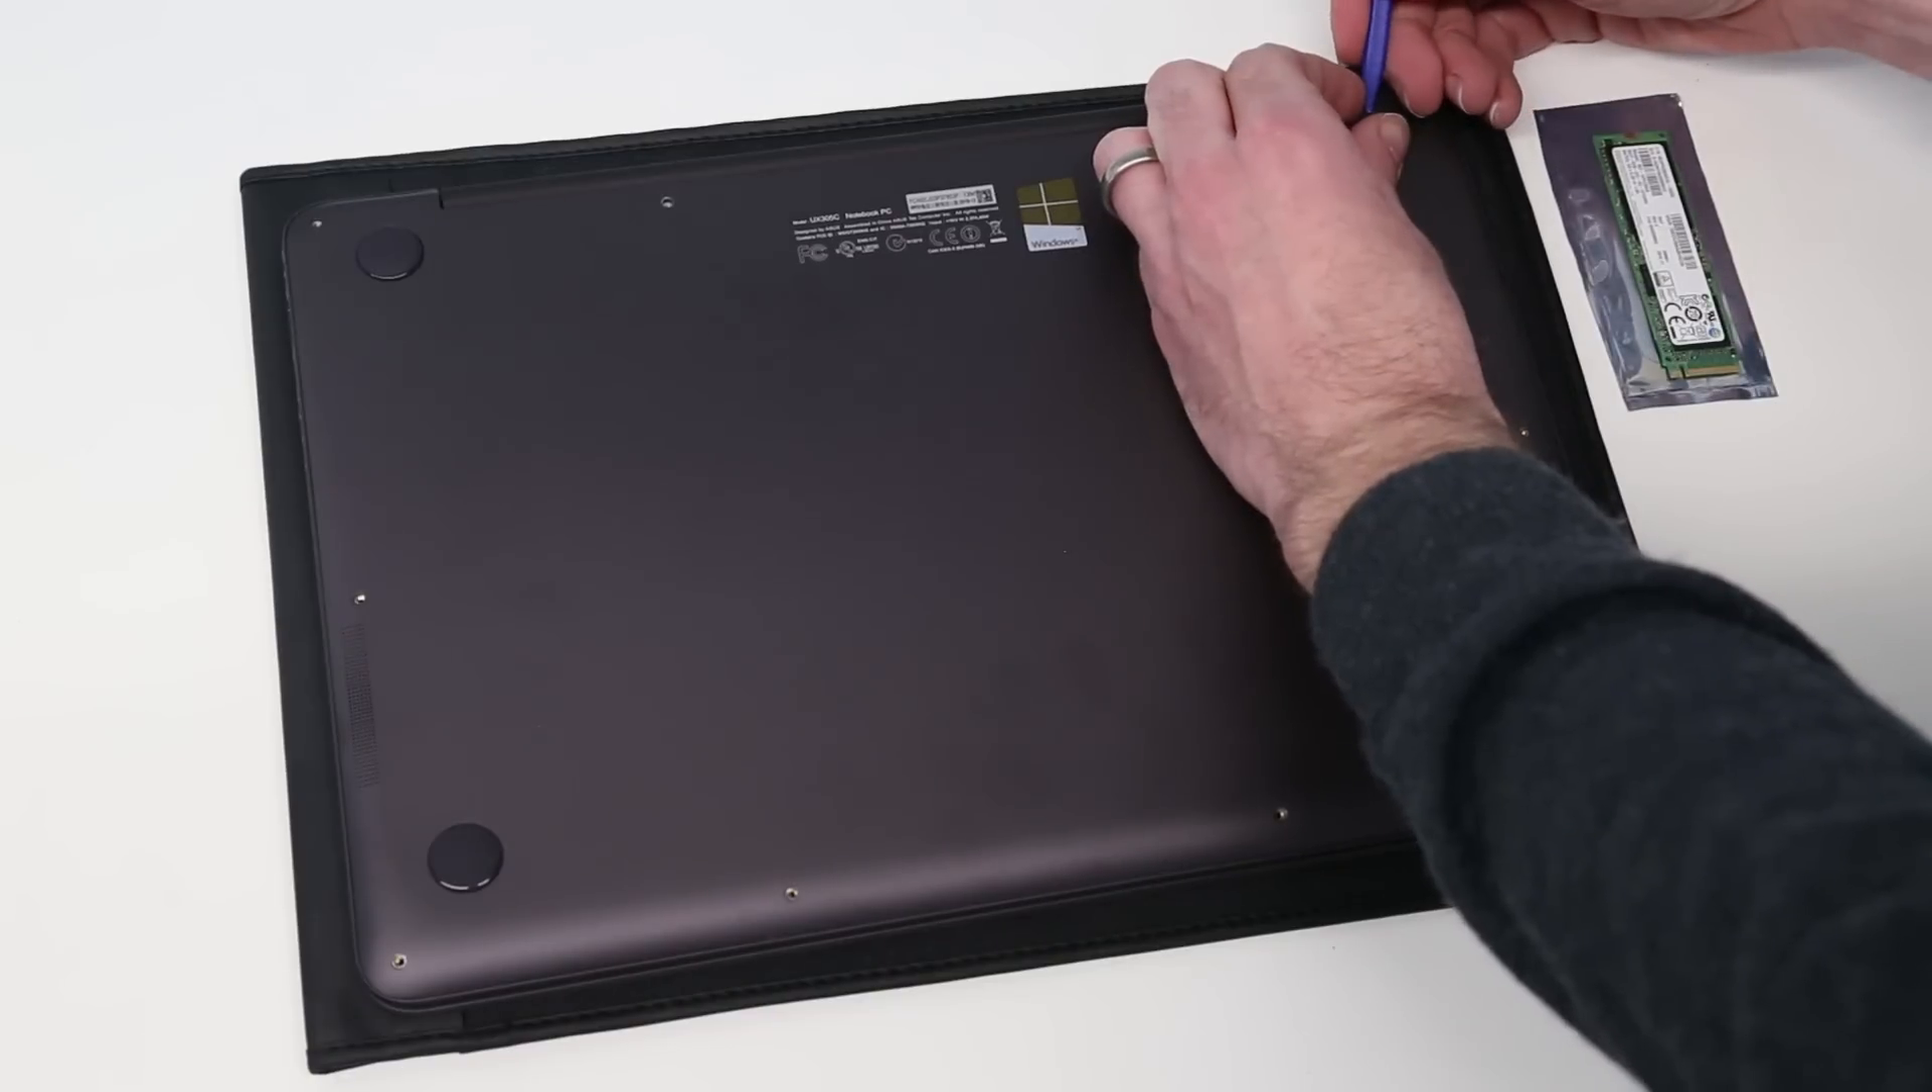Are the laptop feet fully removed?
No.